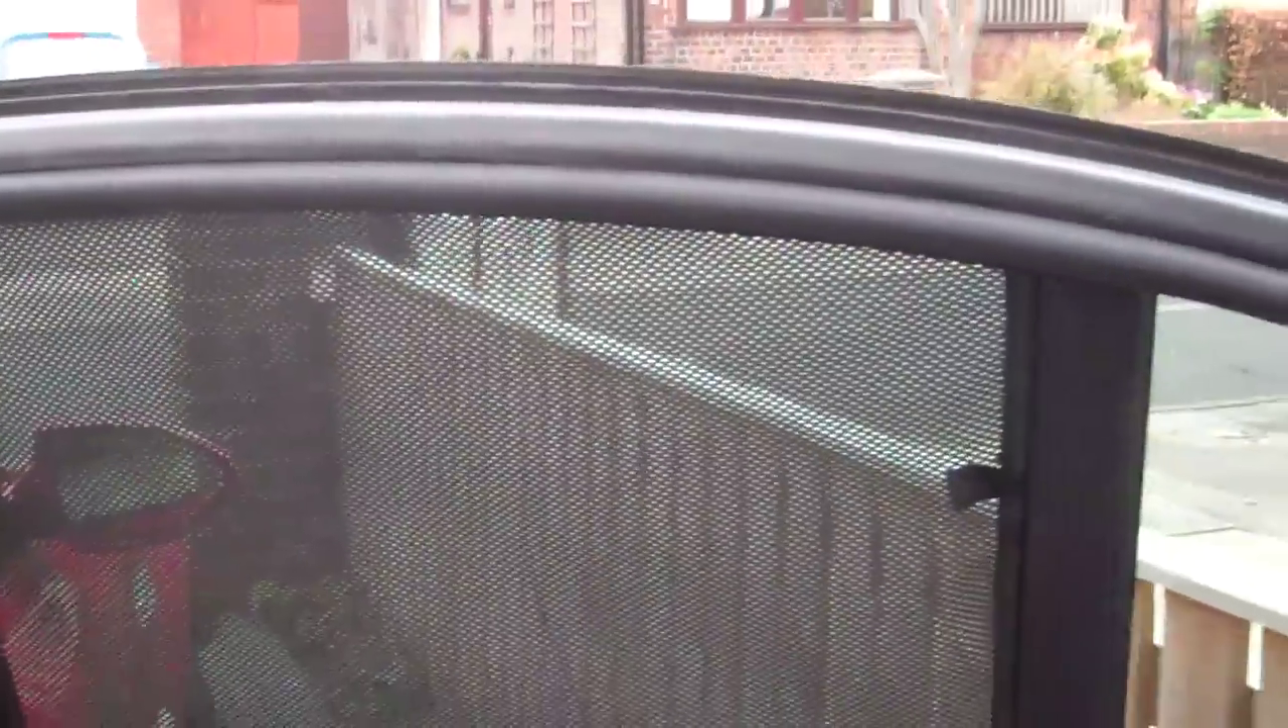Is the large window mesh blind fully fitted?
Yes.